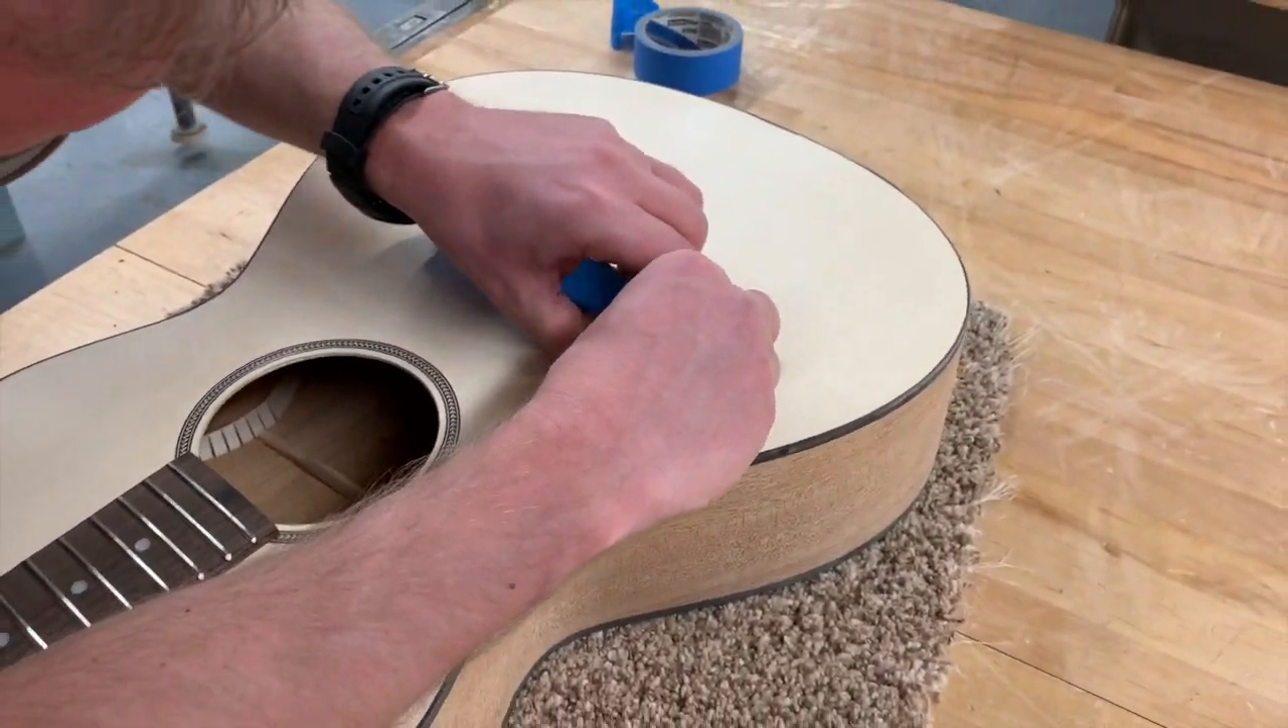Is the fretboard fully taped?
No.